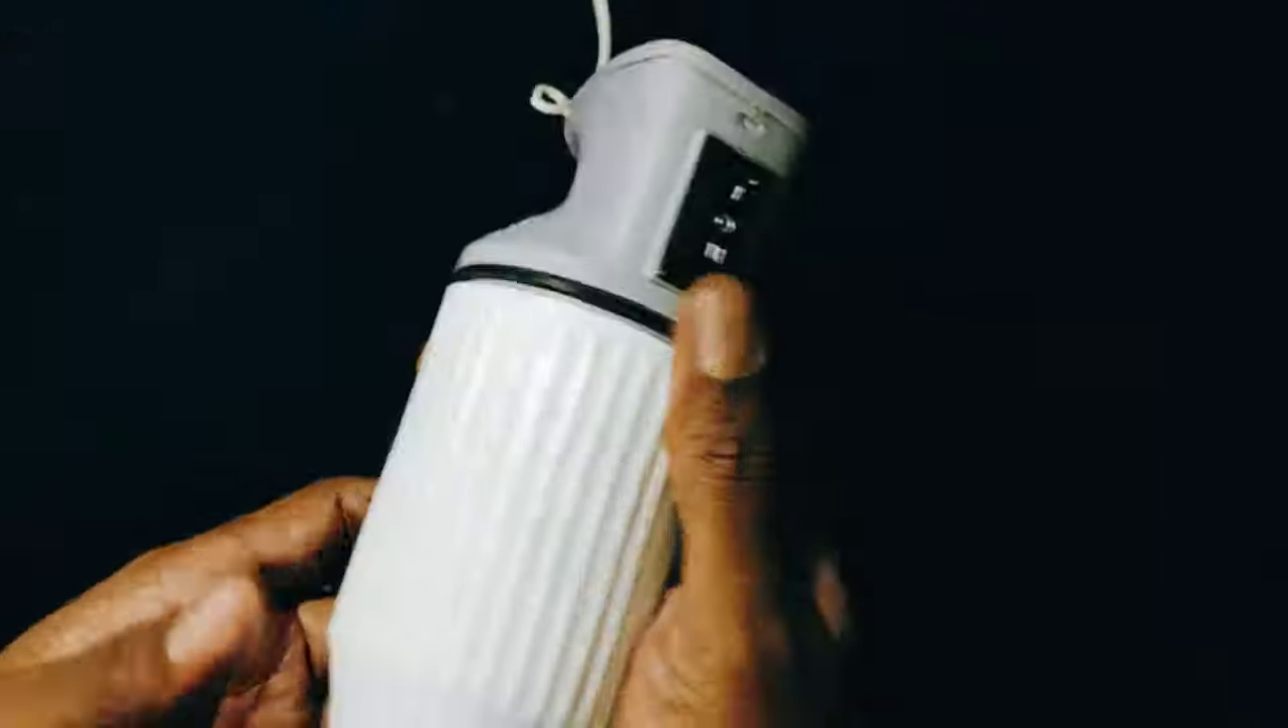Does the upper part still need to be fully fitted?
No.